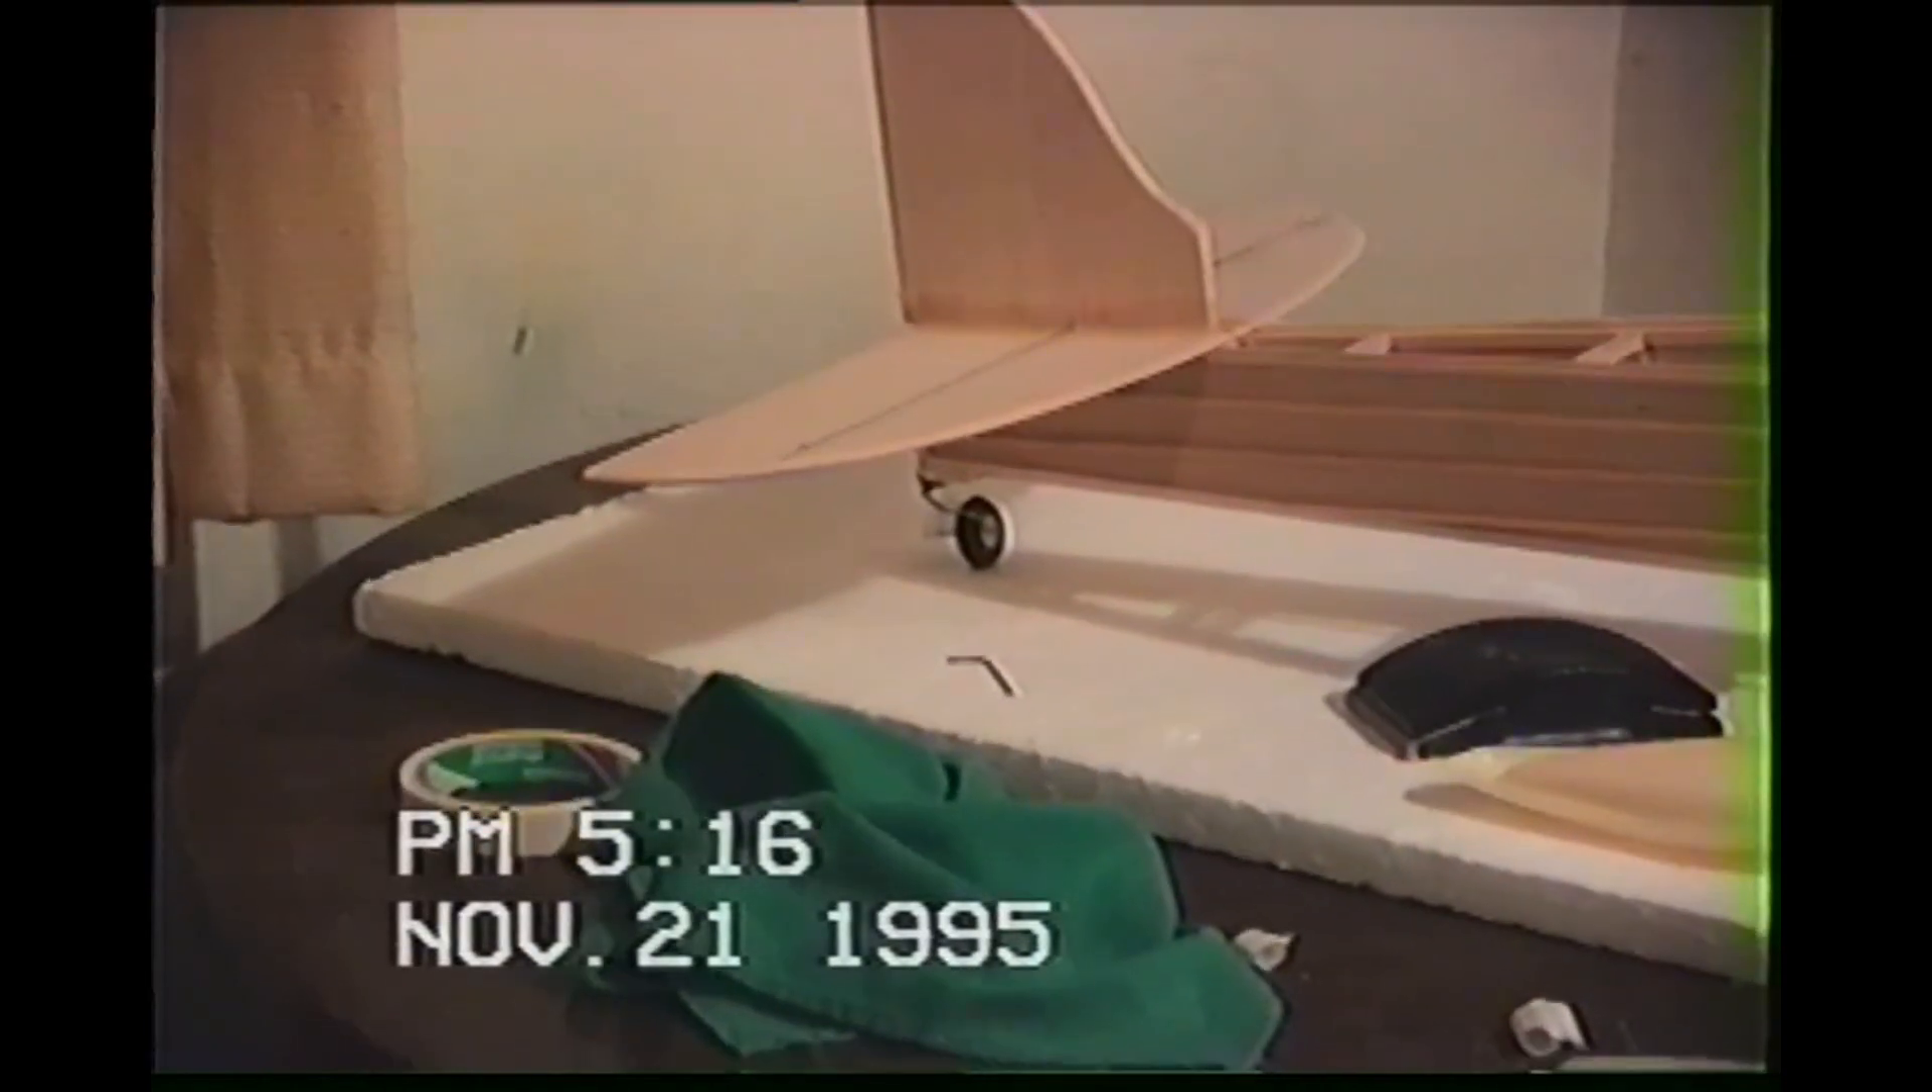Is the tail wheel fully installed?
Yes.